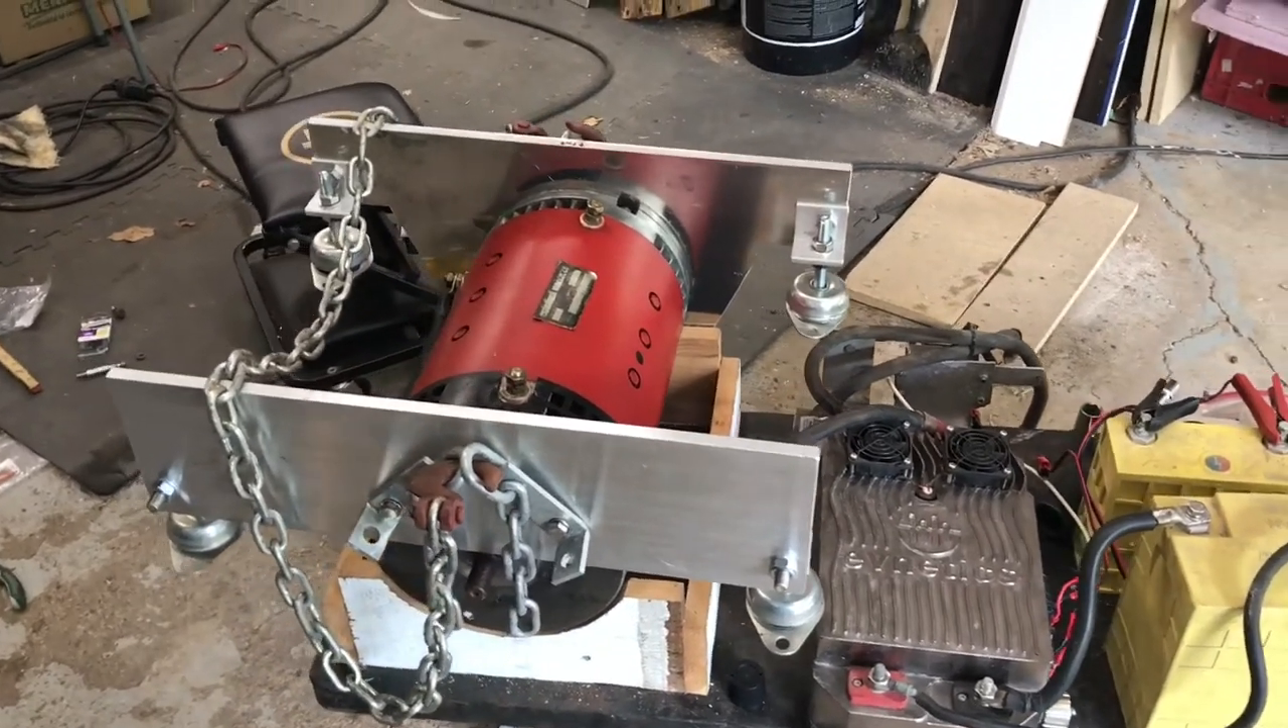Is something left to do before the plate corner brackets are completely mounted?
No.